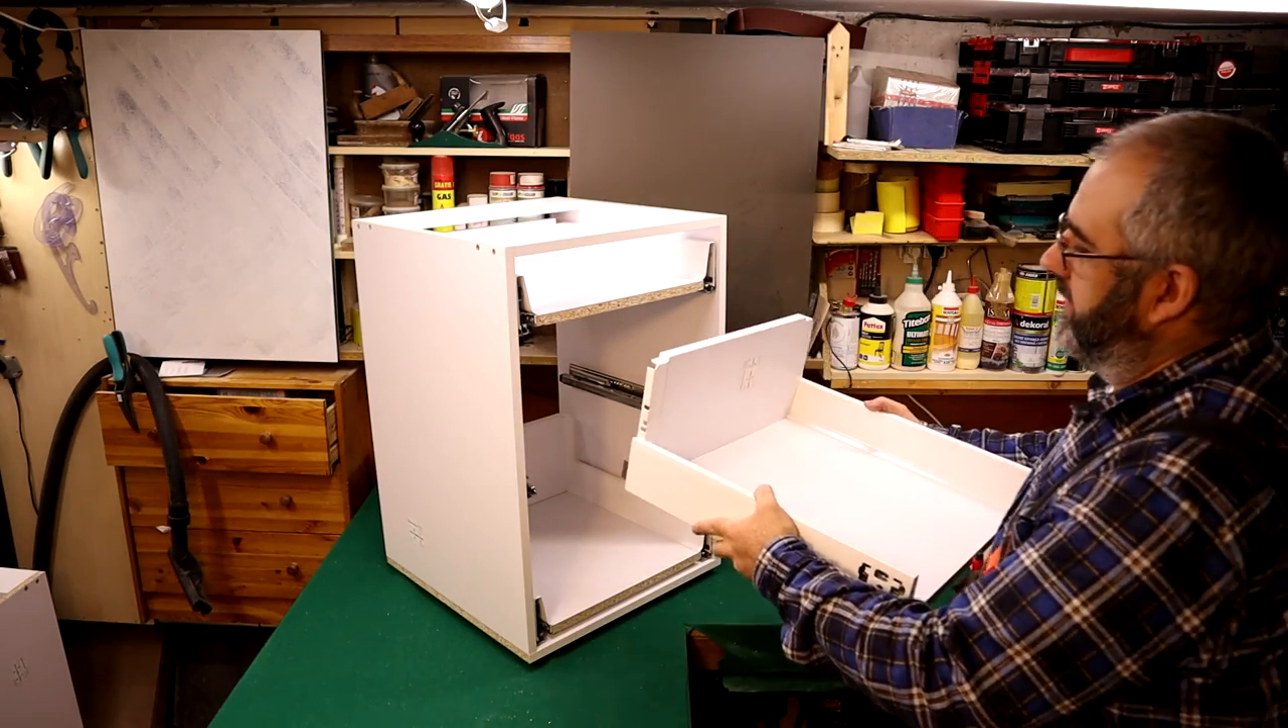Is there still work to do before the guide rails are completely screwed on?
No.